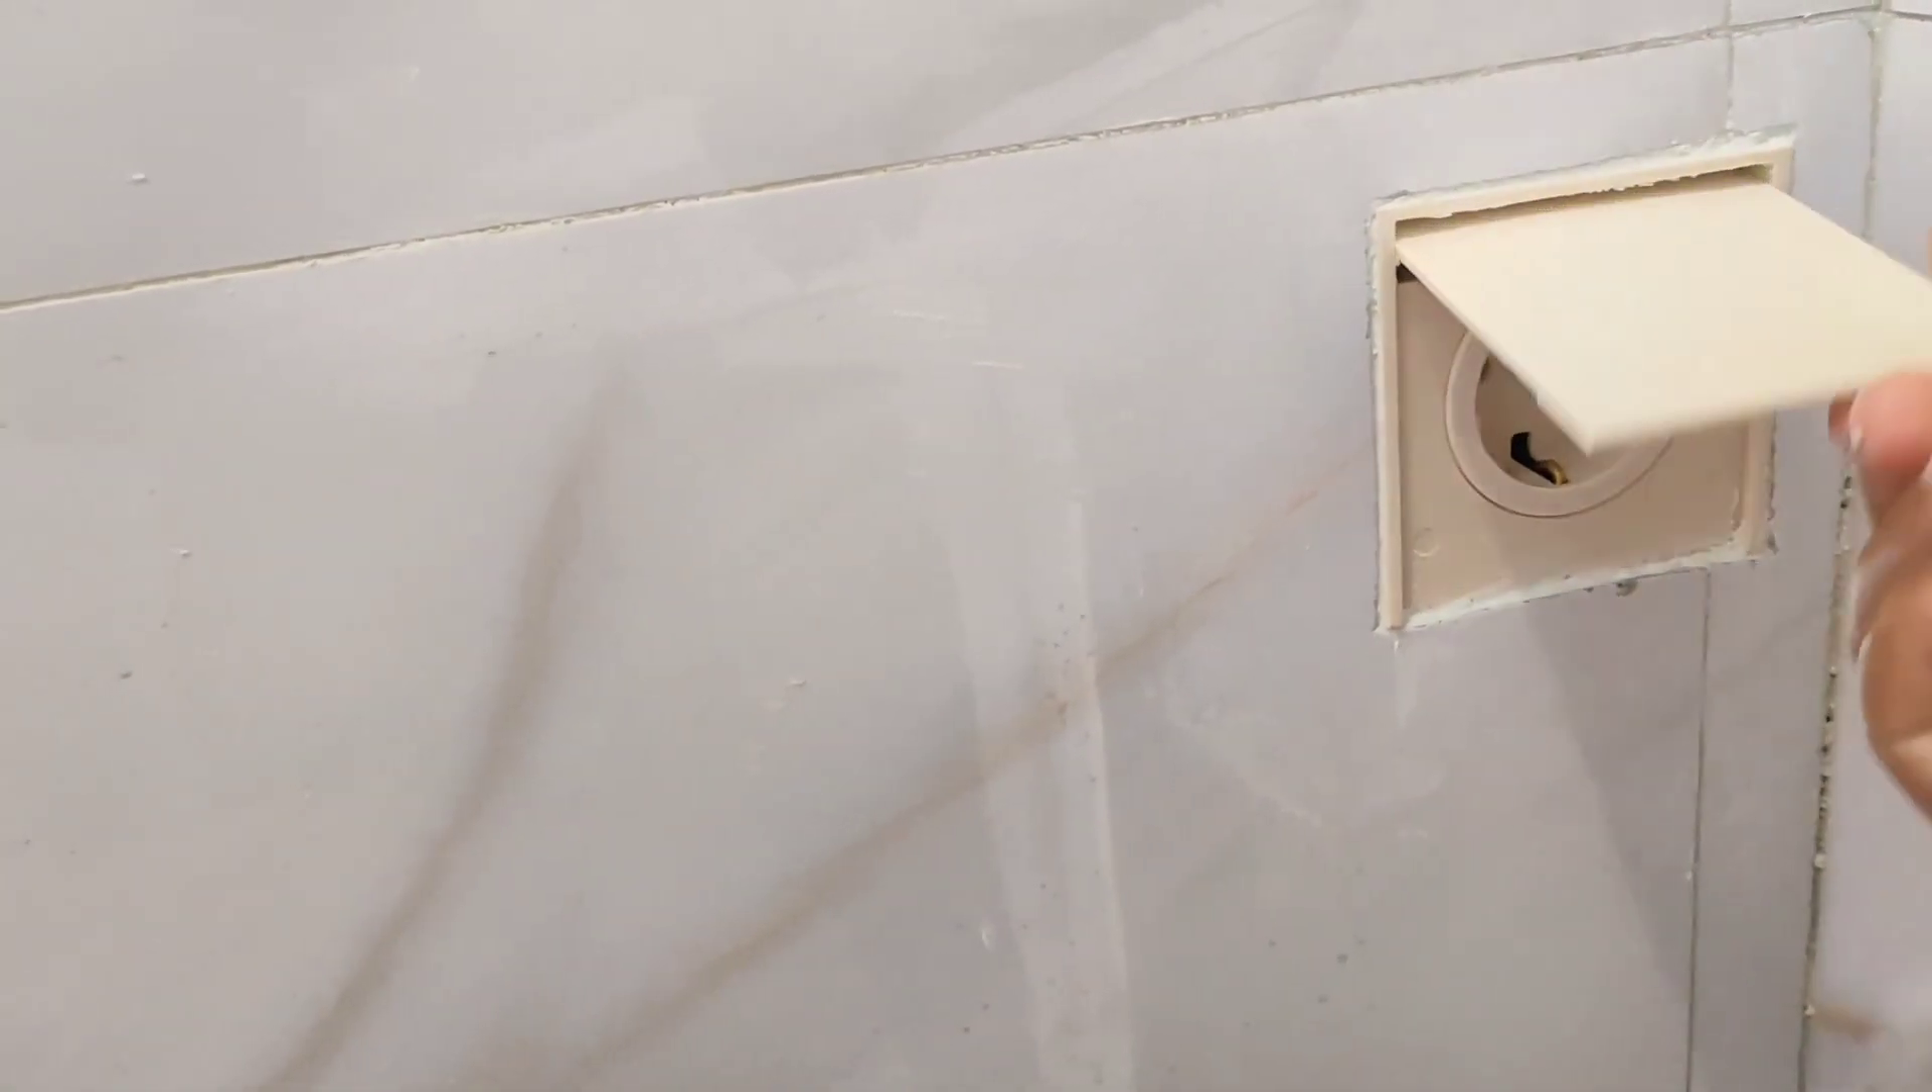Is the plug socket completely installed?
Yes.